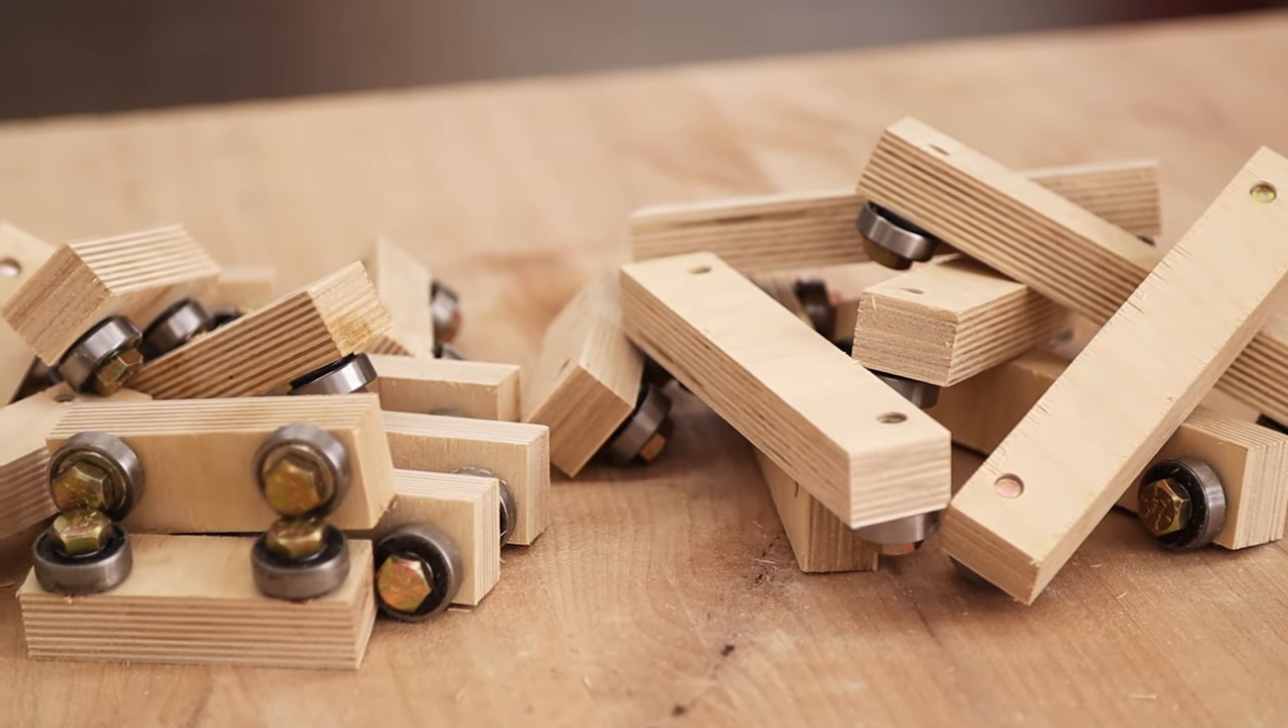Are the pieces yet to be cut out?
No.